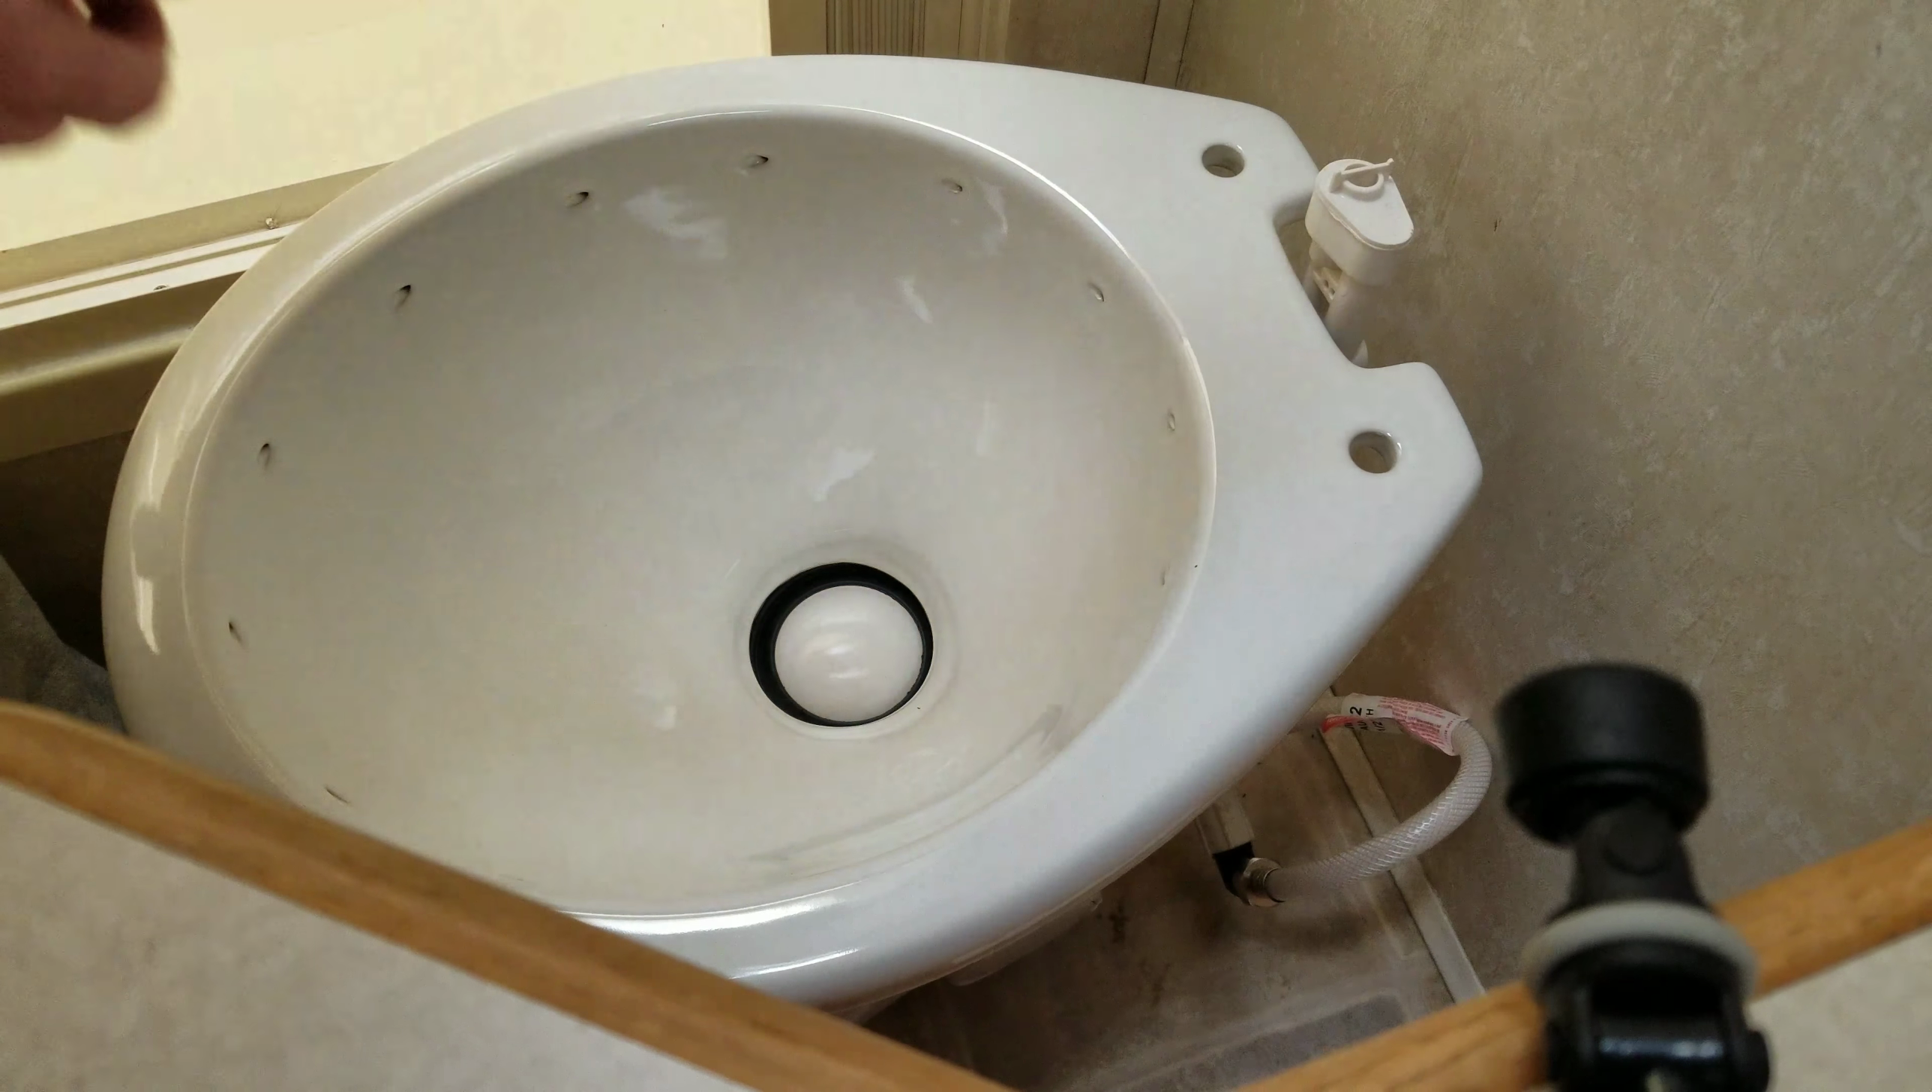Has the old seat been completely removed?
Yes.